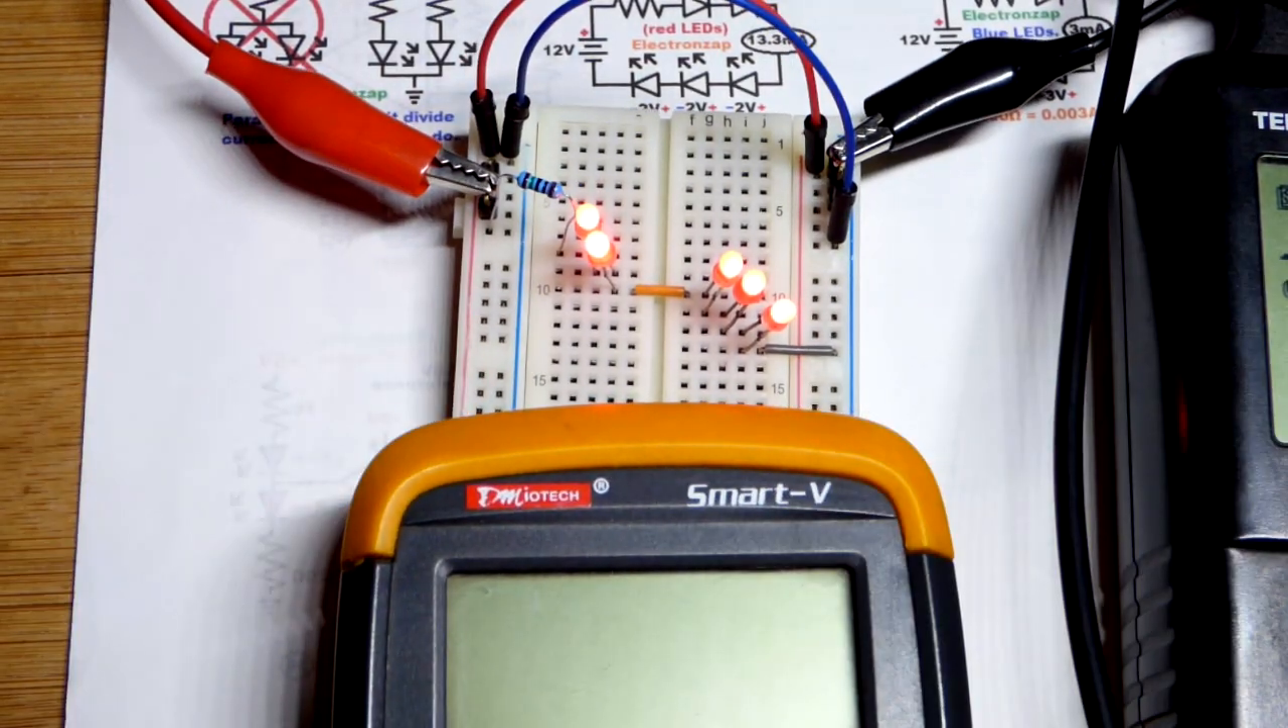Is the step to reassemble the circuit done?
Yes.